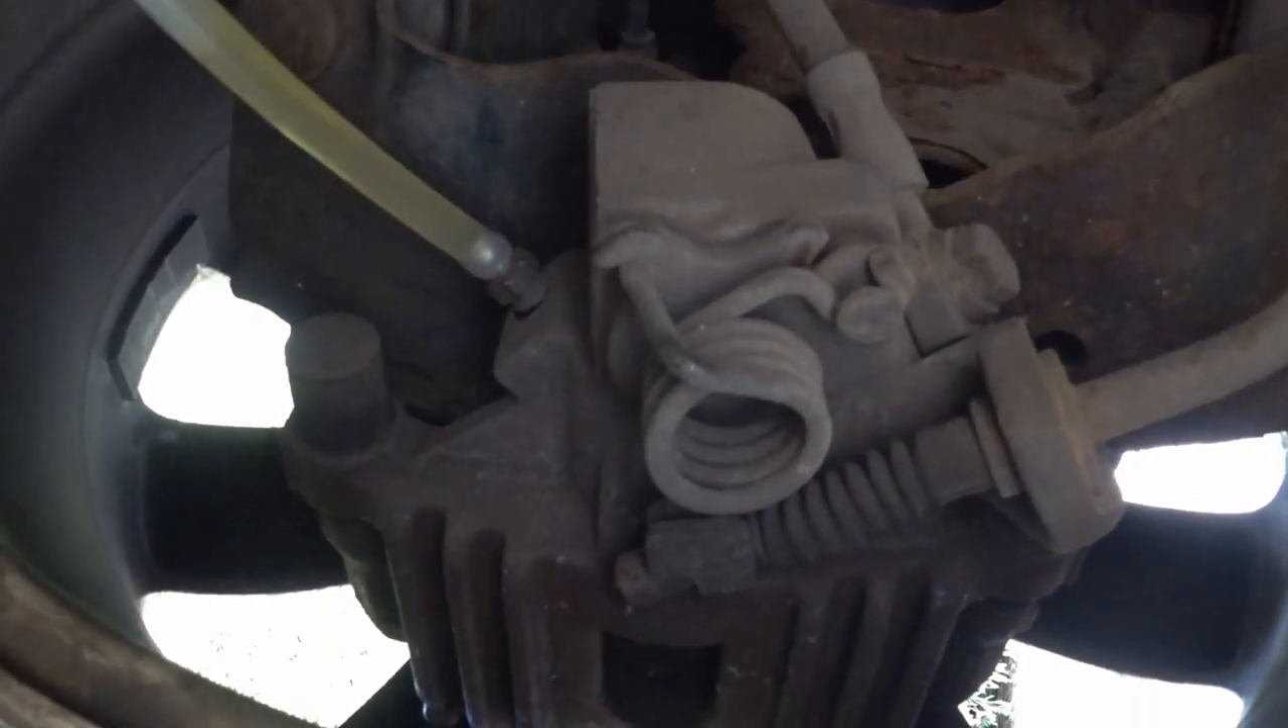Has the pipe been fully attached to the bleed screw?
Yes.